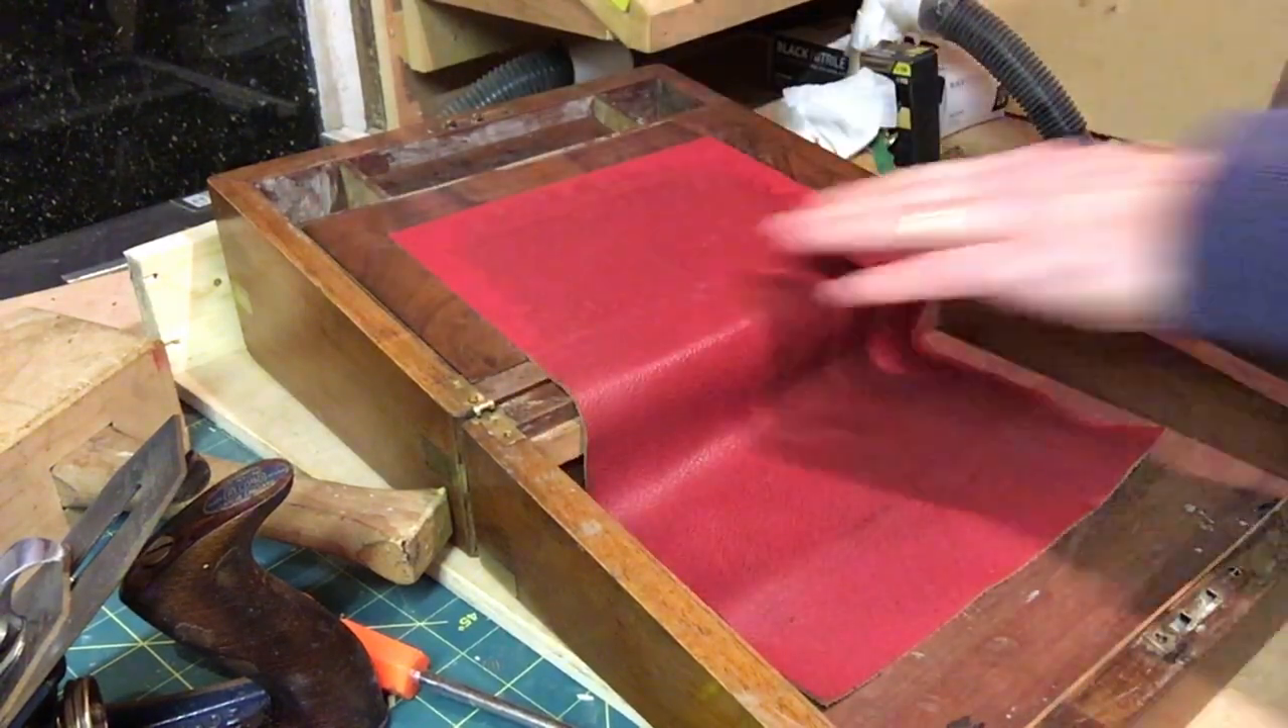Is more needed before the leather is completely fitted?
Yes.